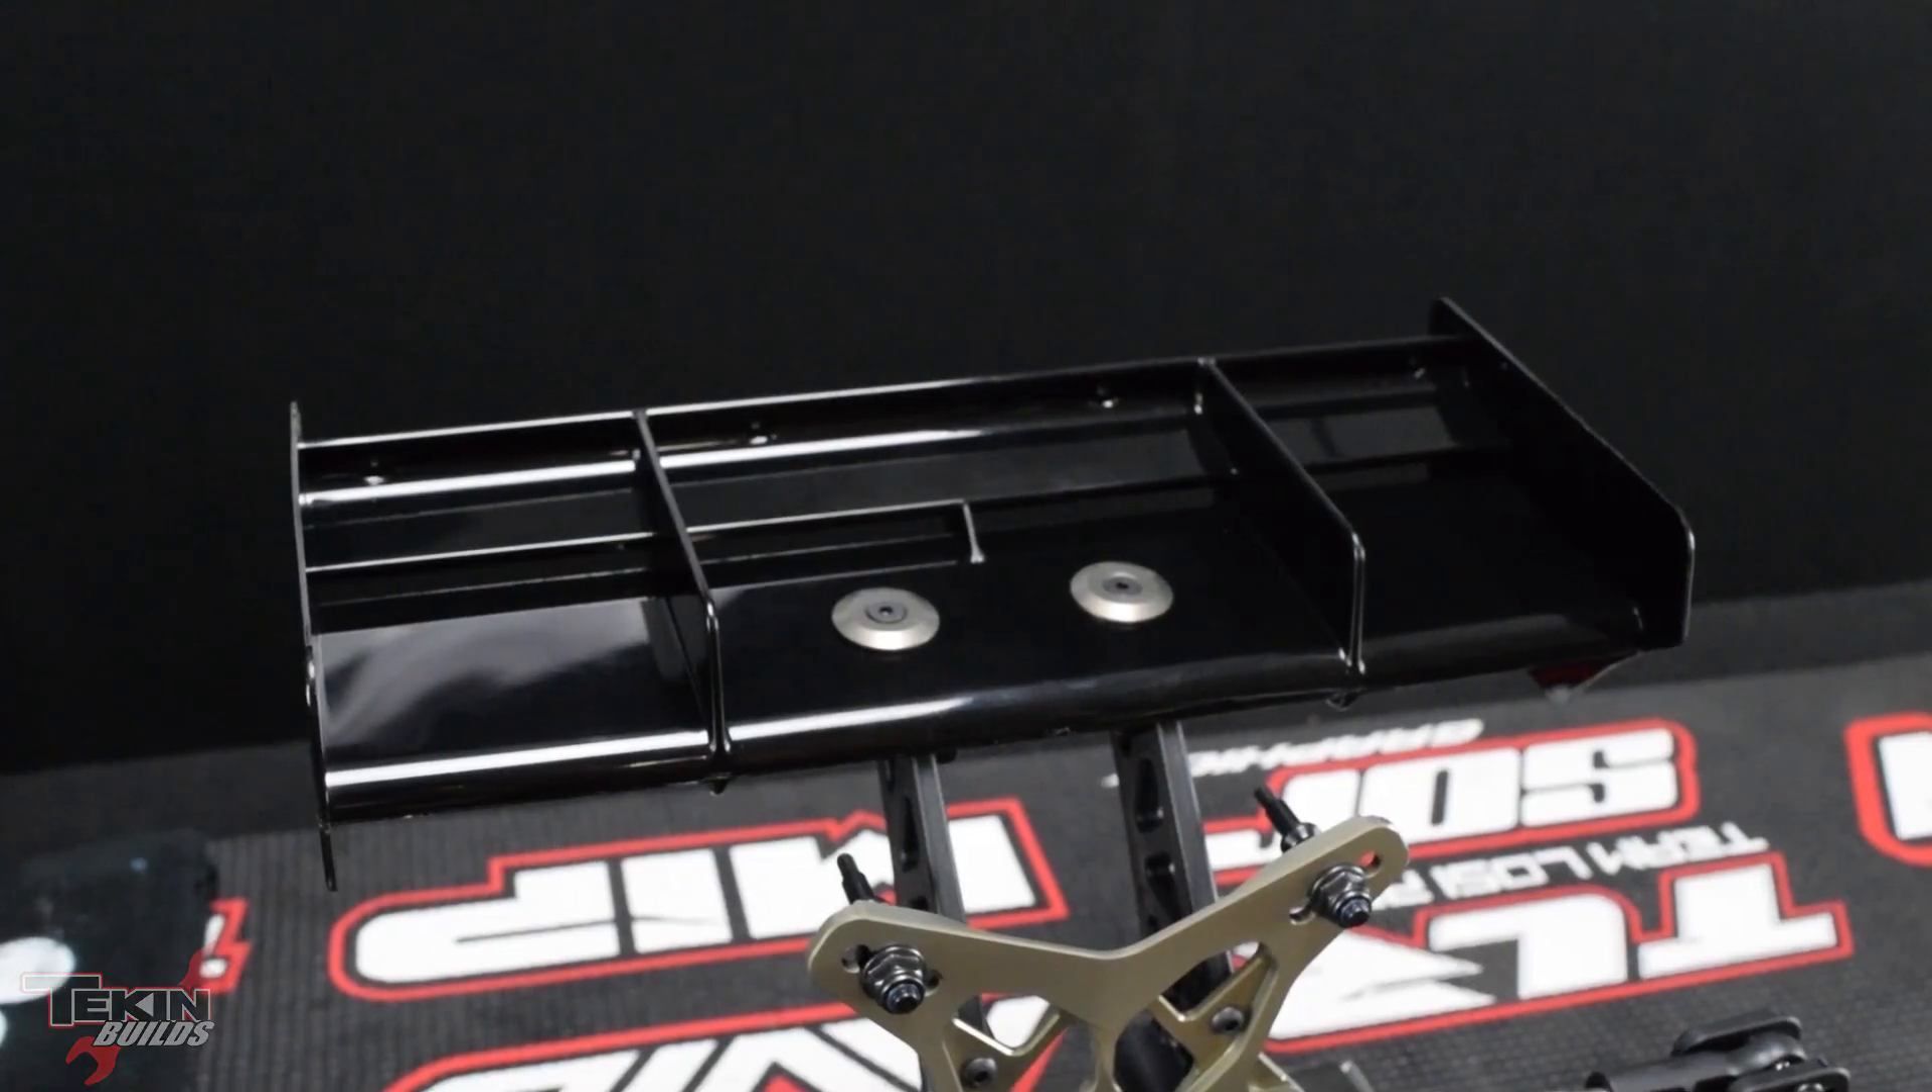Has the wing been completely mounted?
Yes.